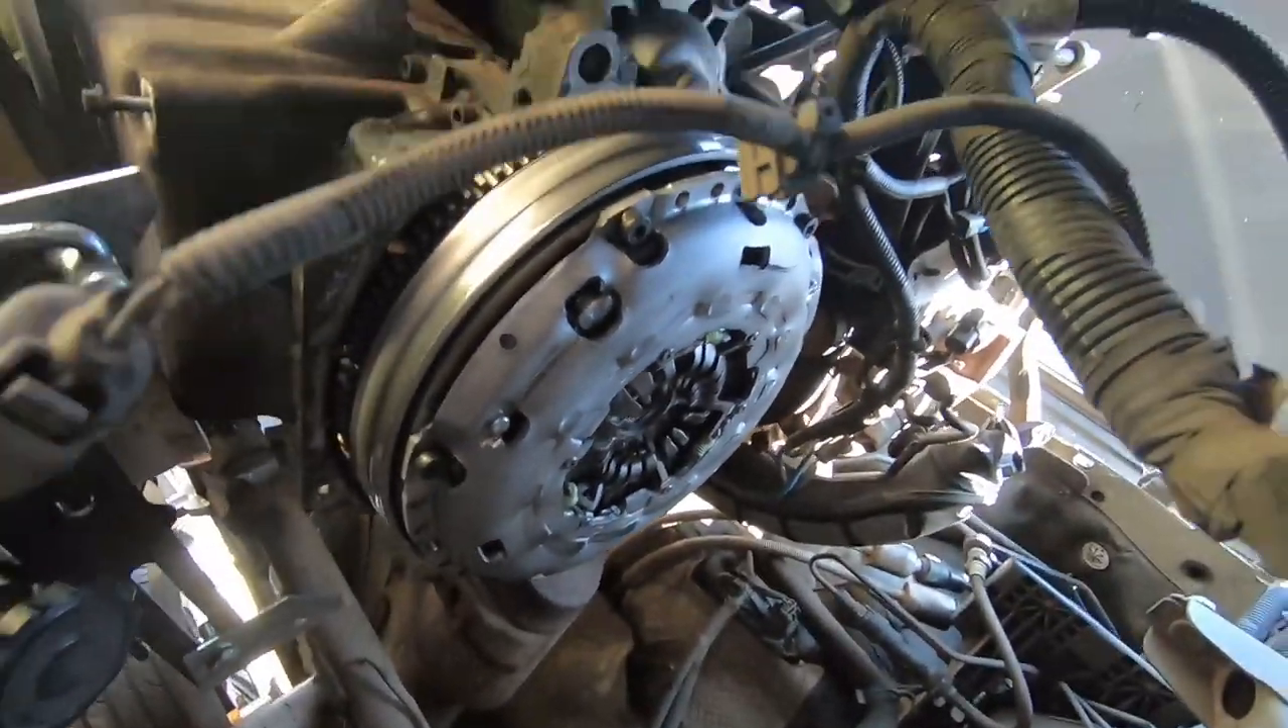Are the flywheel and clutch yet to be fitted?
No.